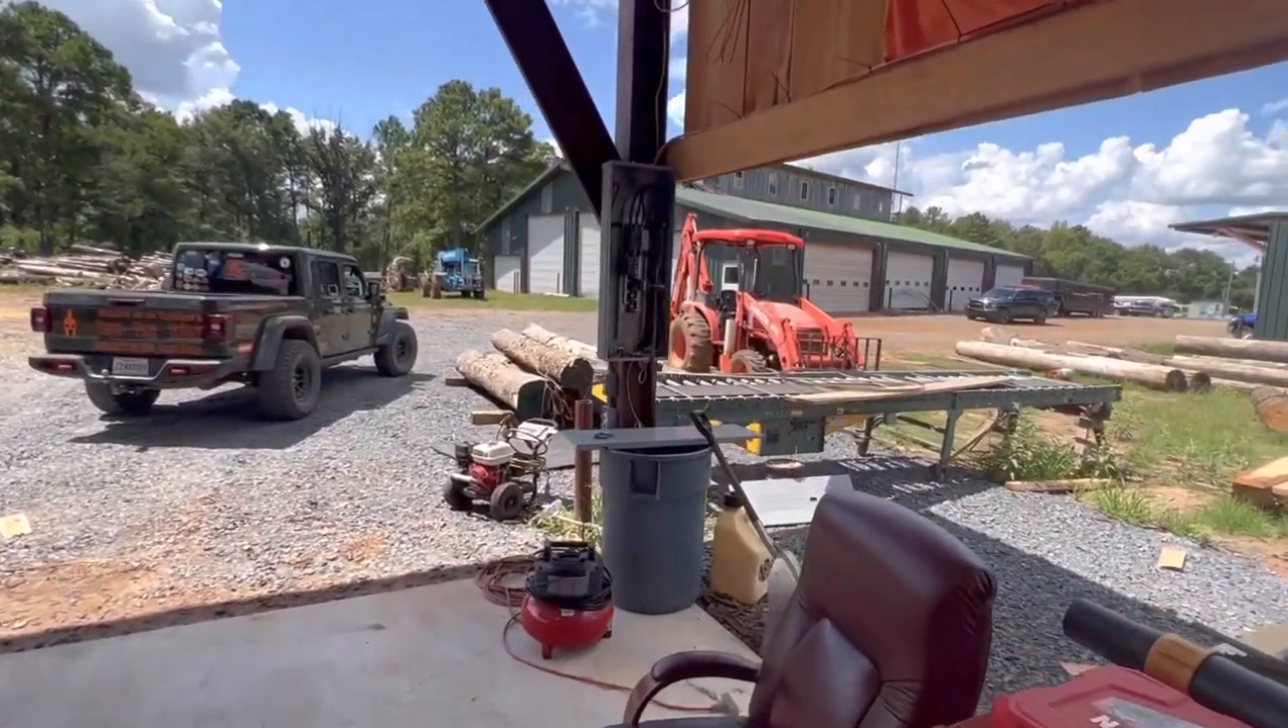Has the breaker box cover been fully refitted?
No.